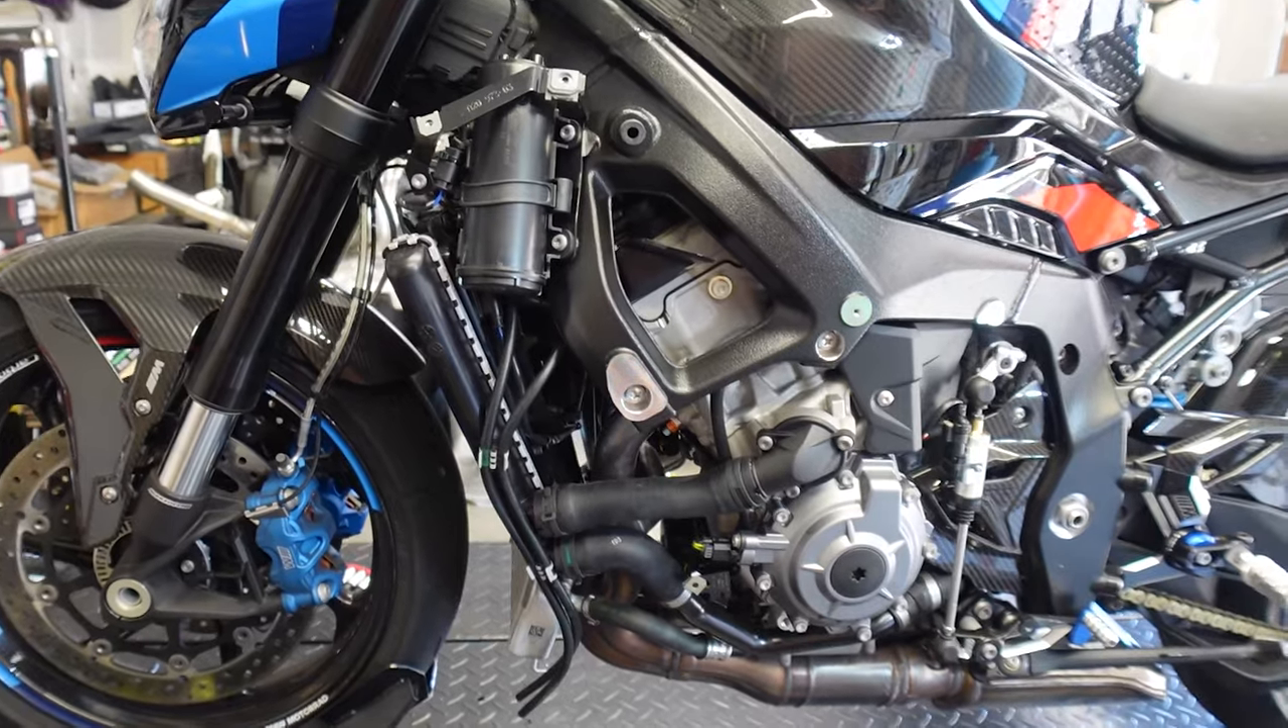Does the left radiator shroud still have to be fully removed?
No.